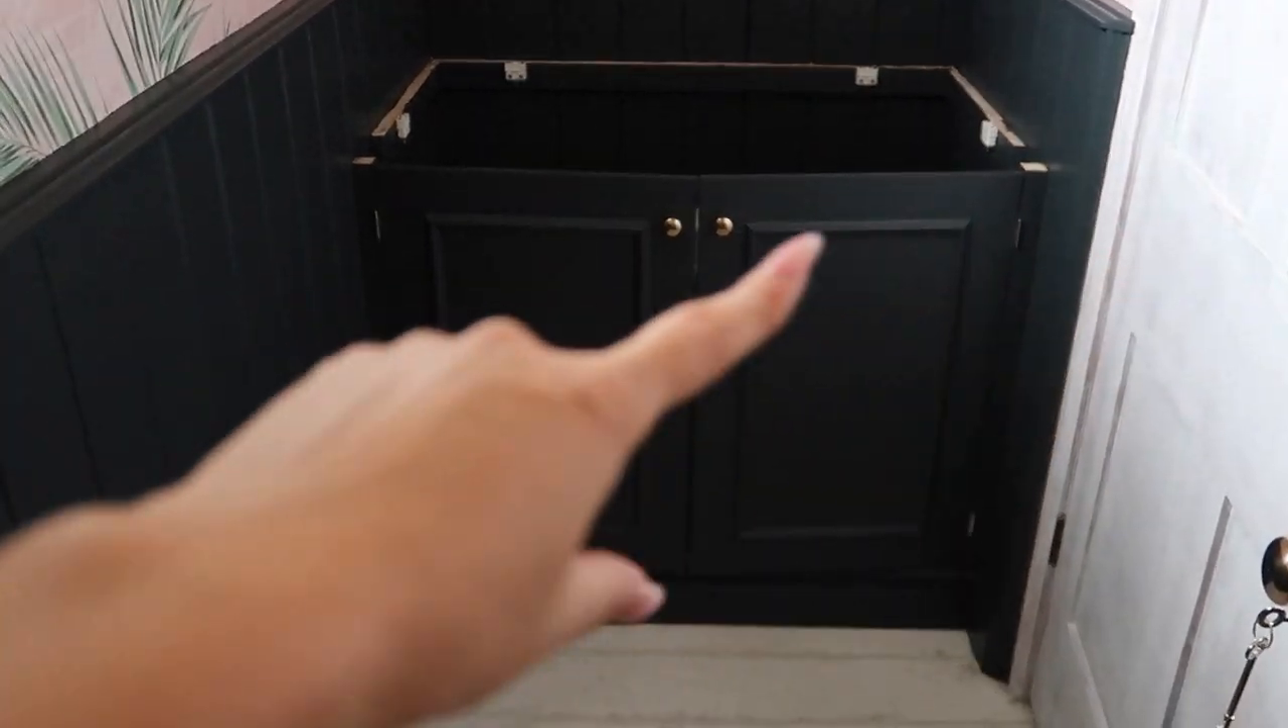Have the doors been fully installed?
Yes.